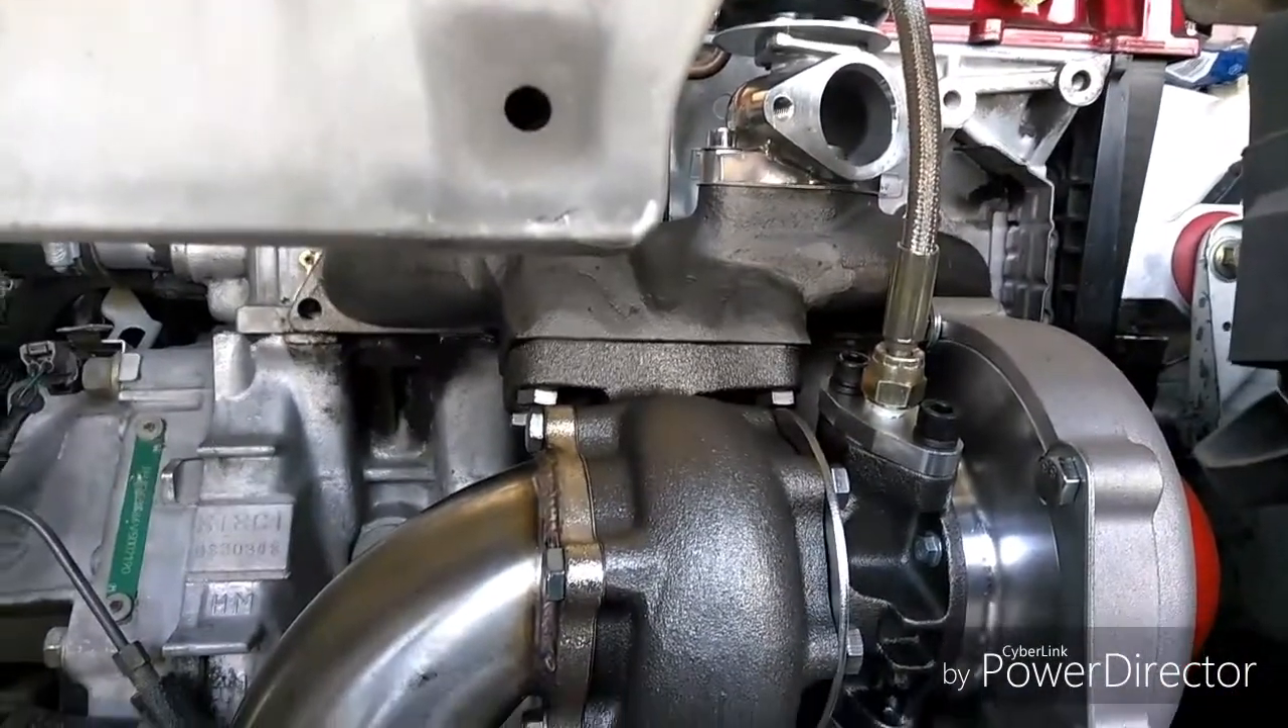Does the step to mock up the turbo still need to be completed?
No.